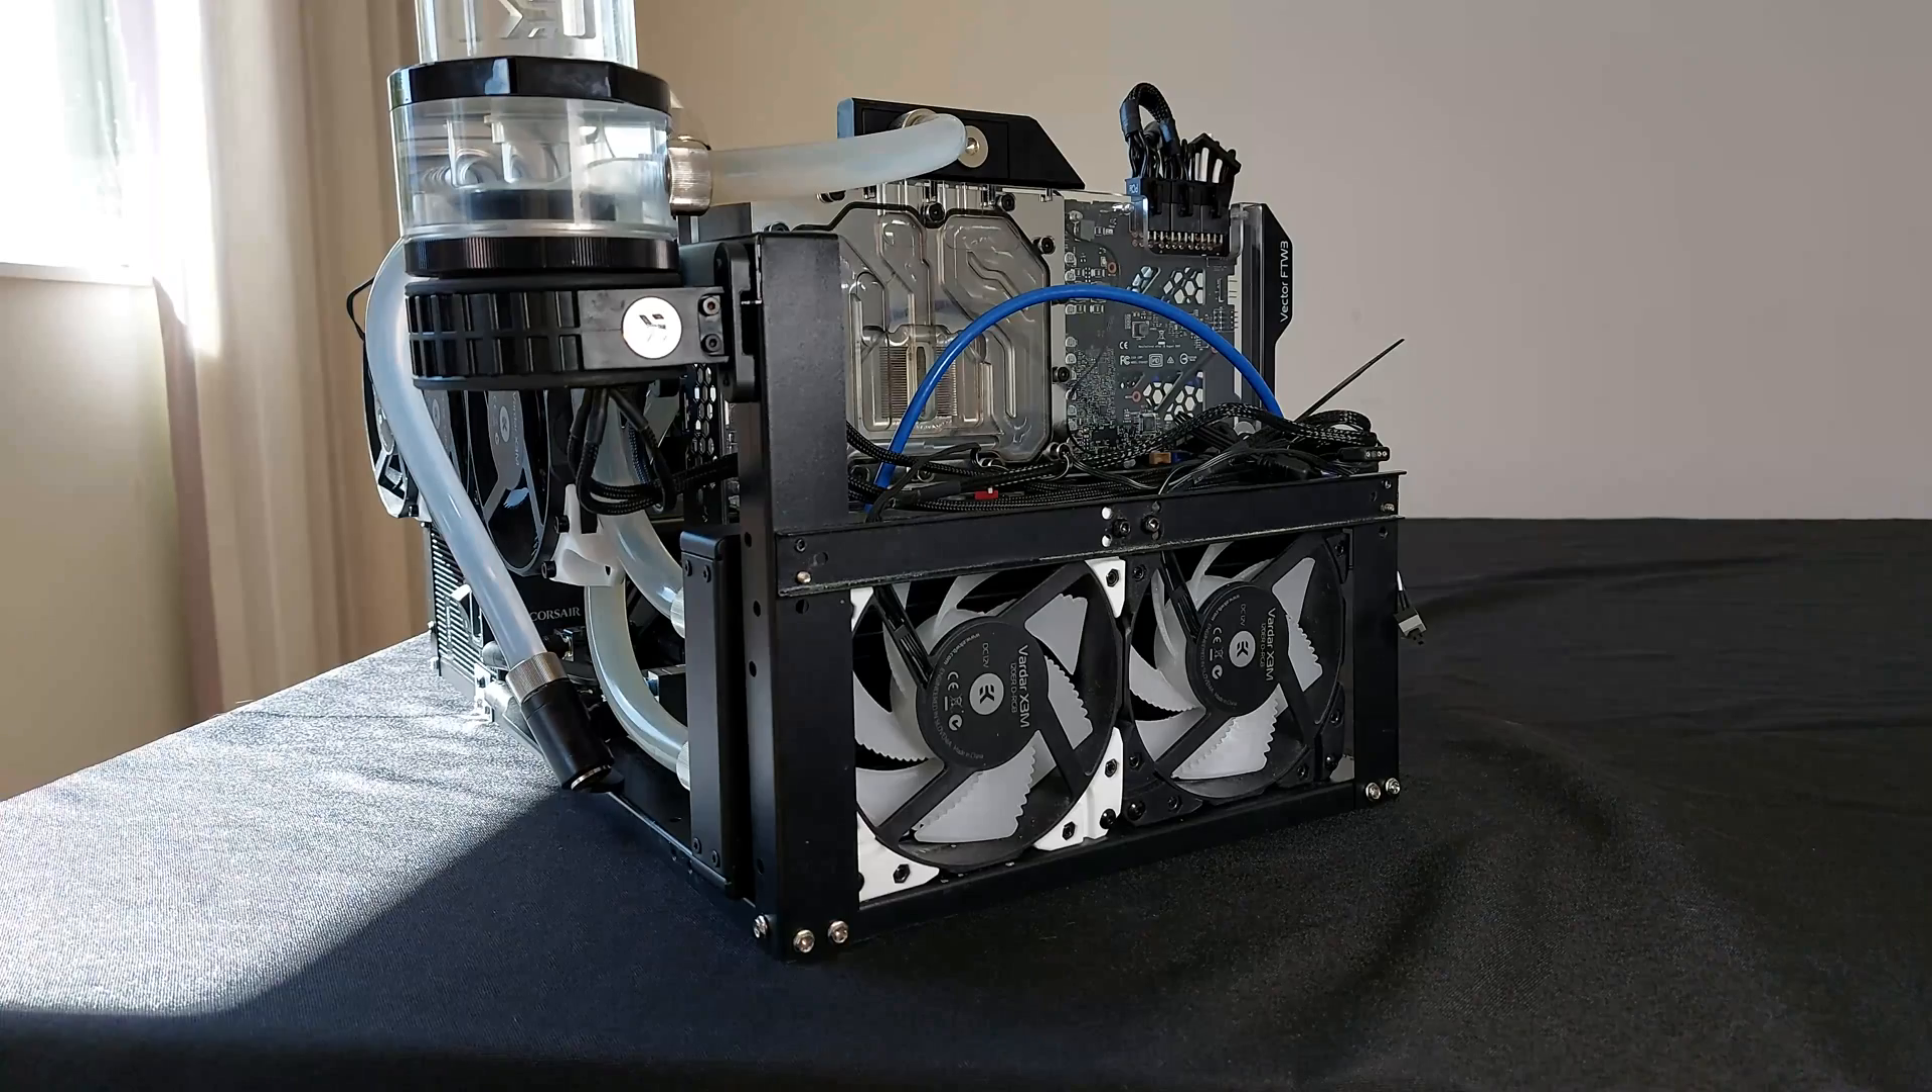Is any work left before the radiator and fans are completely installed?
No.